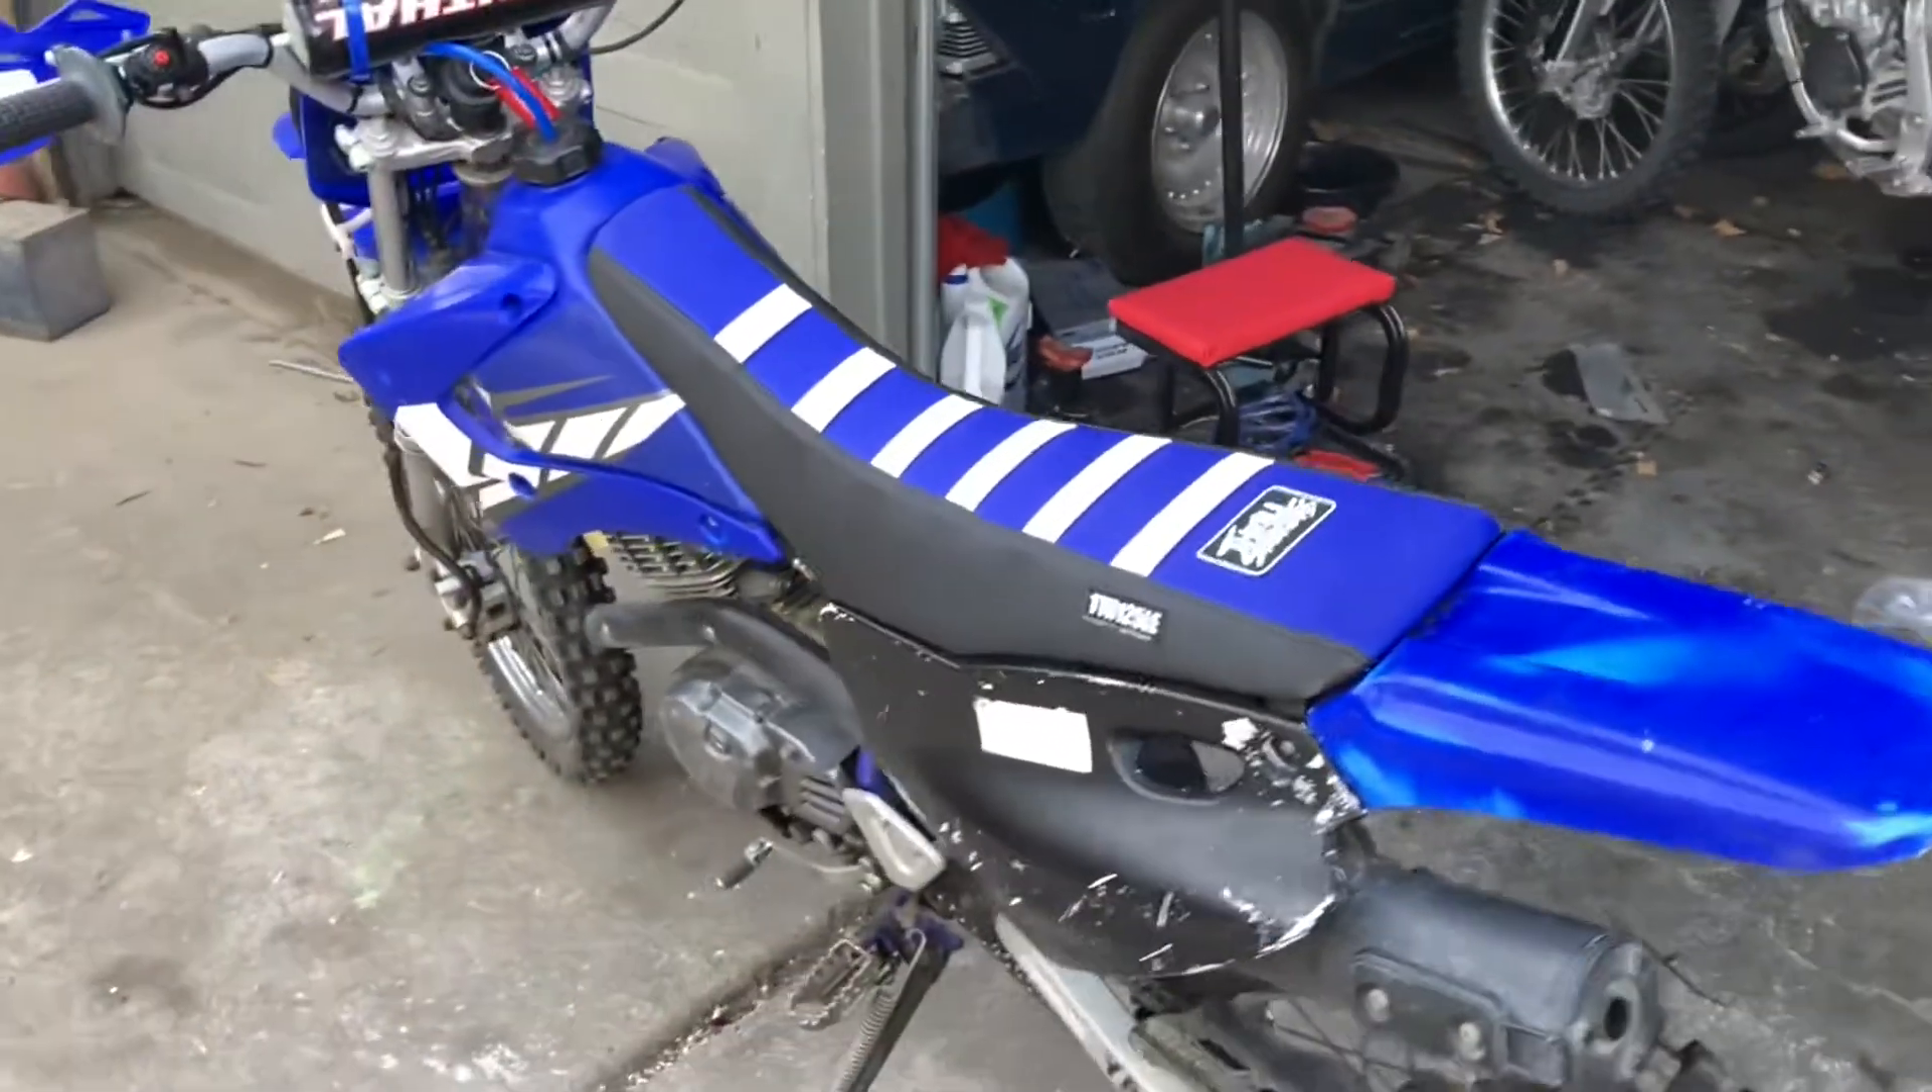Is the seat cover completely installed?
Yes.